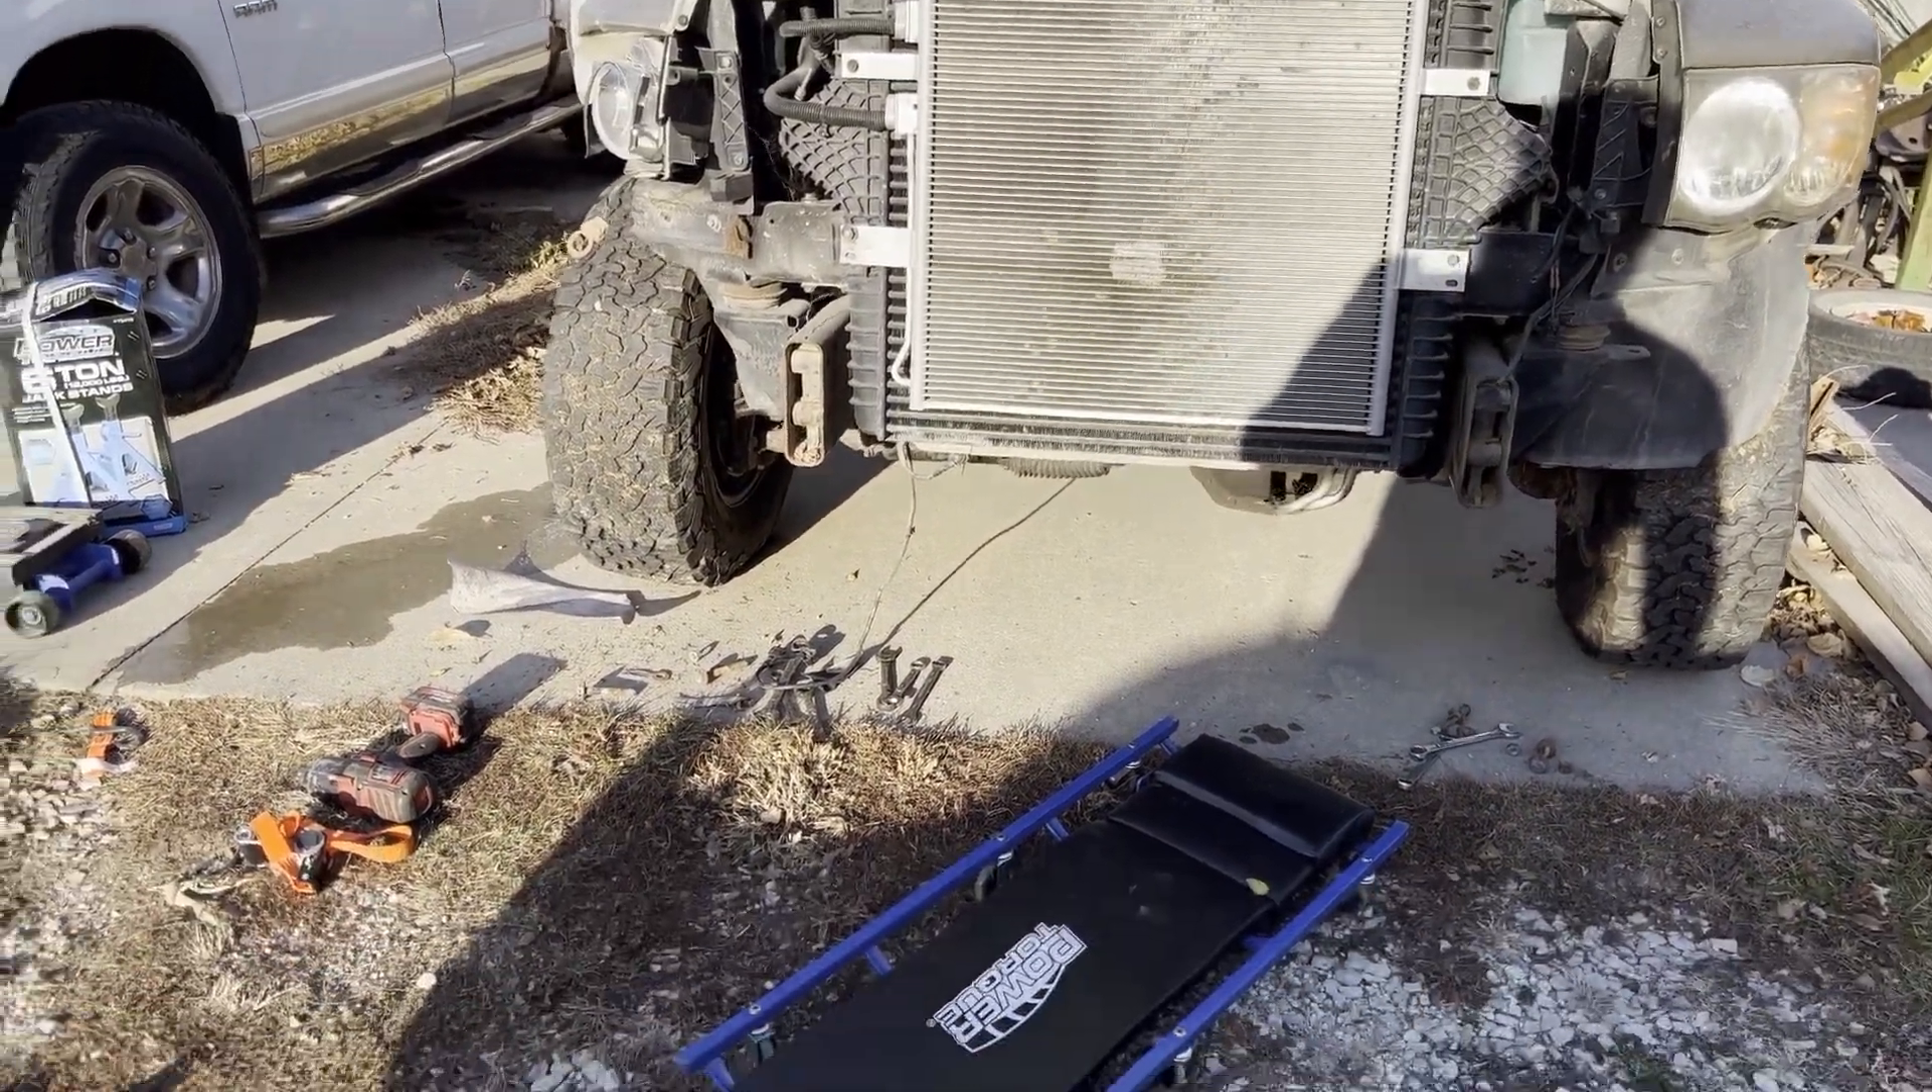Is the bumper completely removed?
Yes.